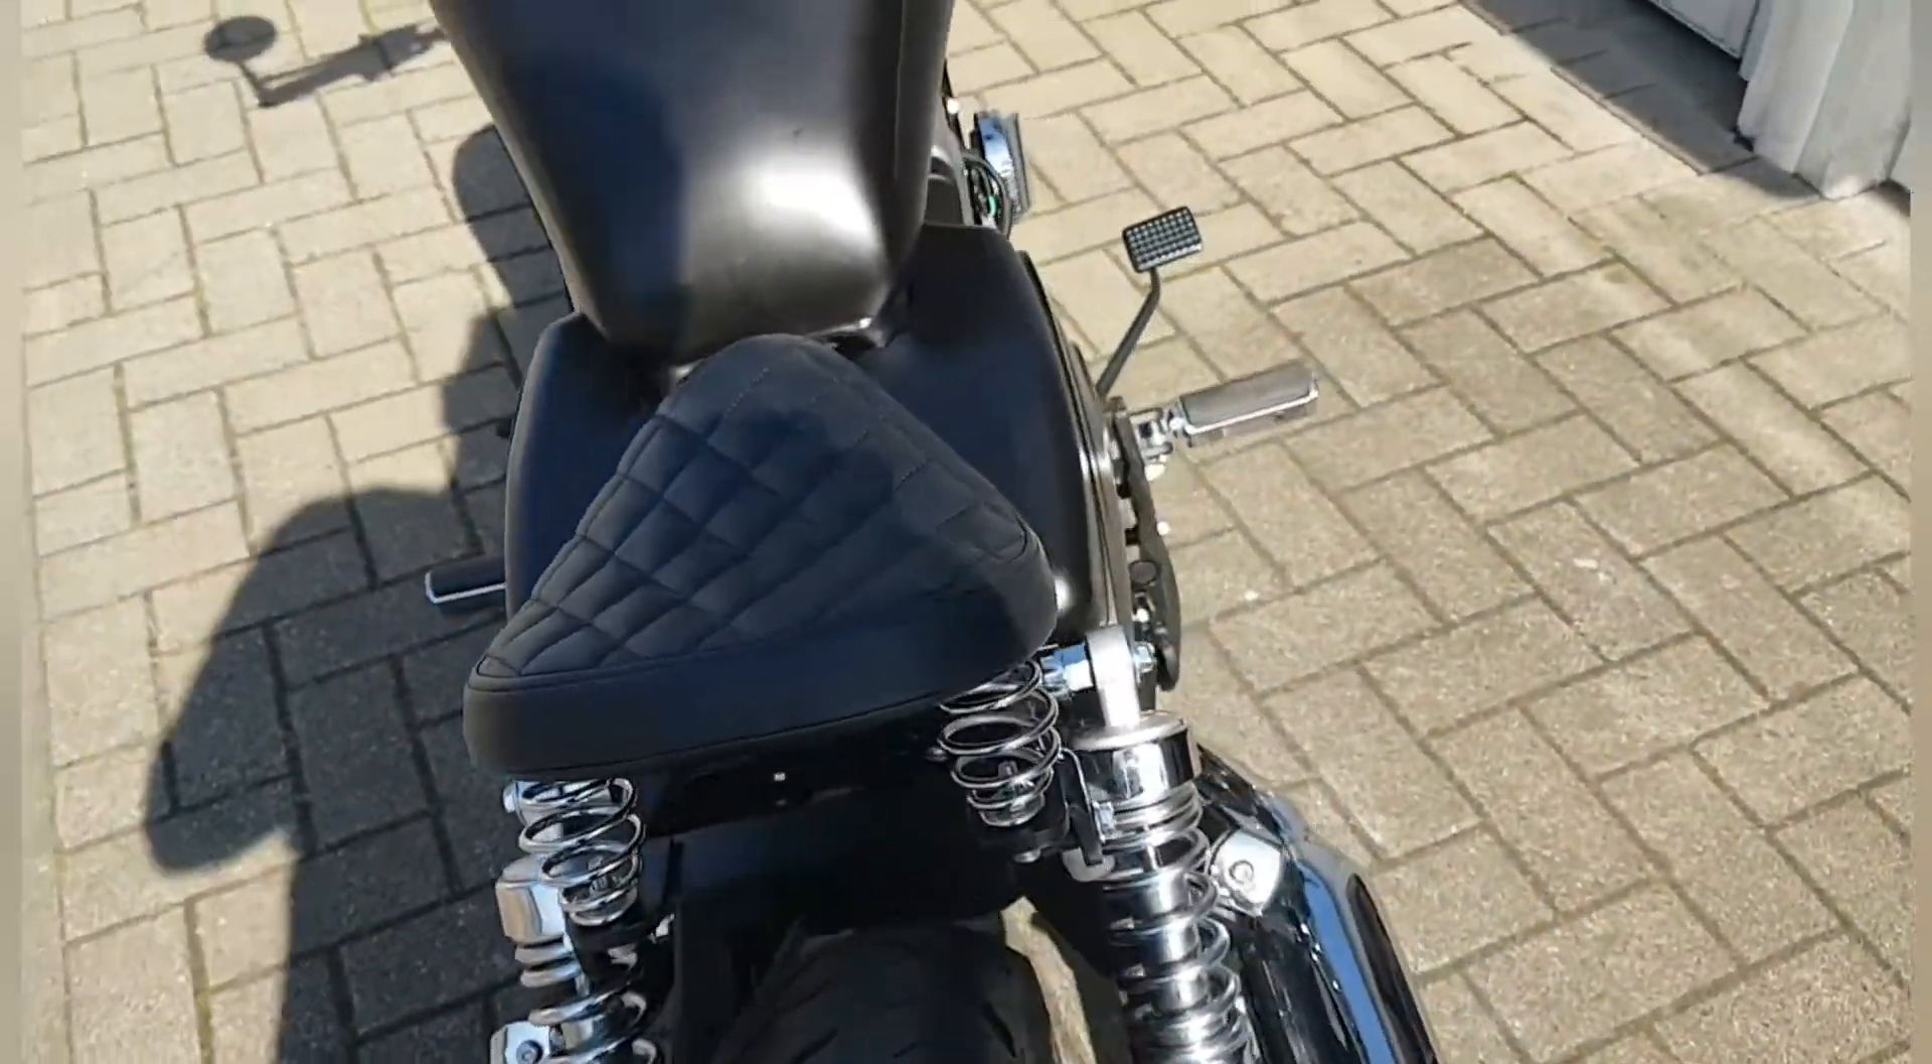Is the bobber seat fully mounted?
Yes.